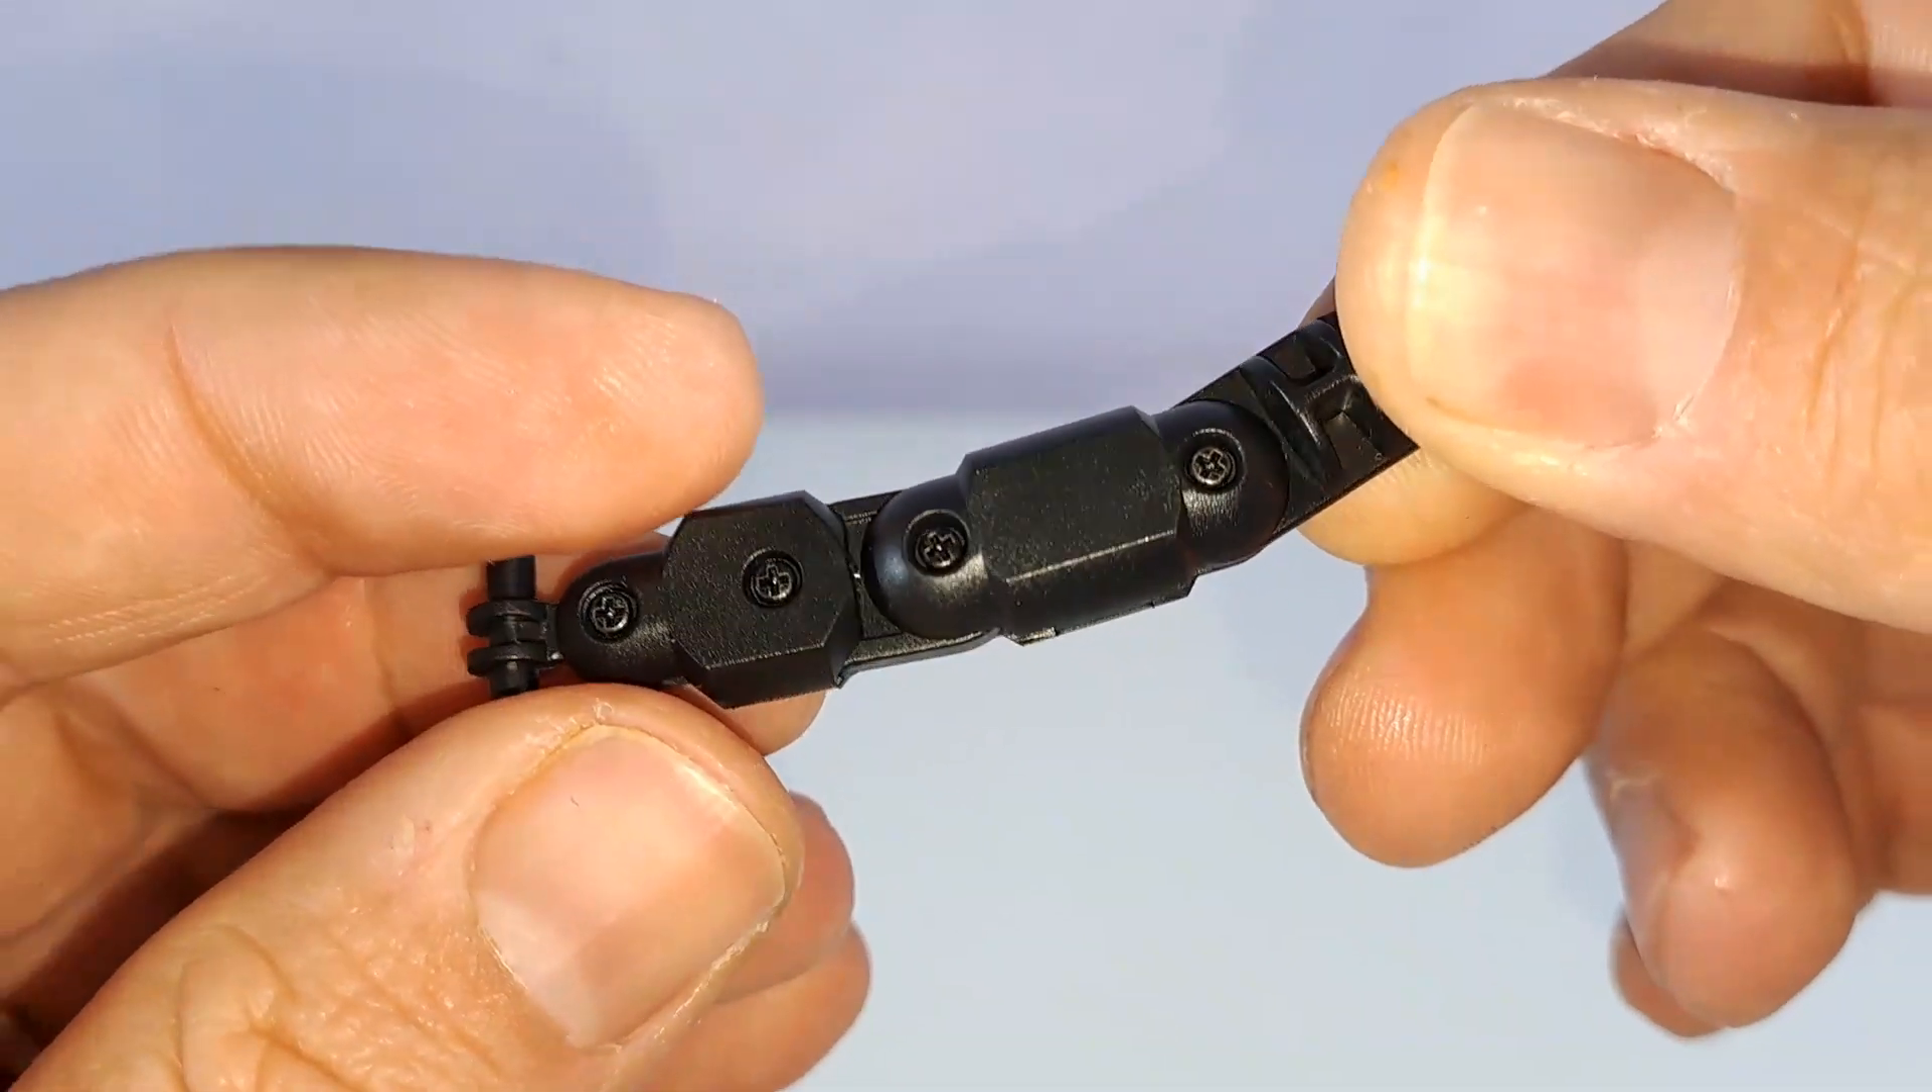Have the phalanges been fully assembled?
Yes.